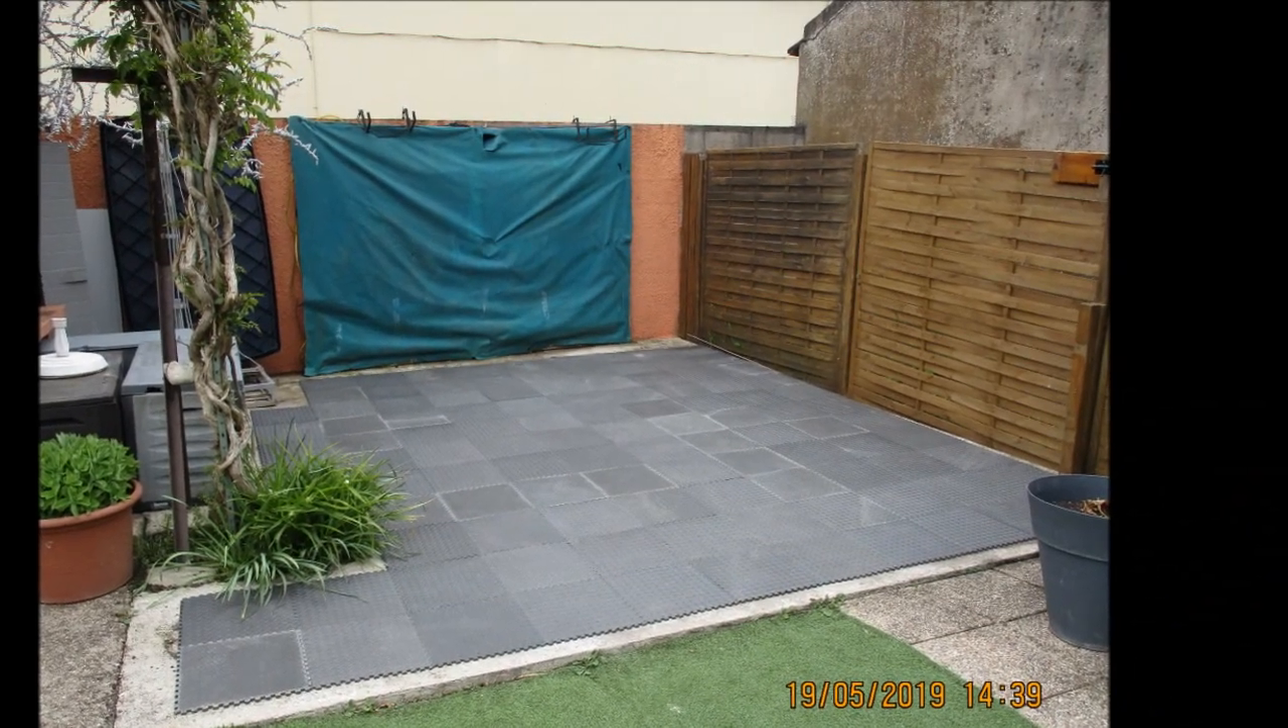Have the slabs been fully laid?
Yes.